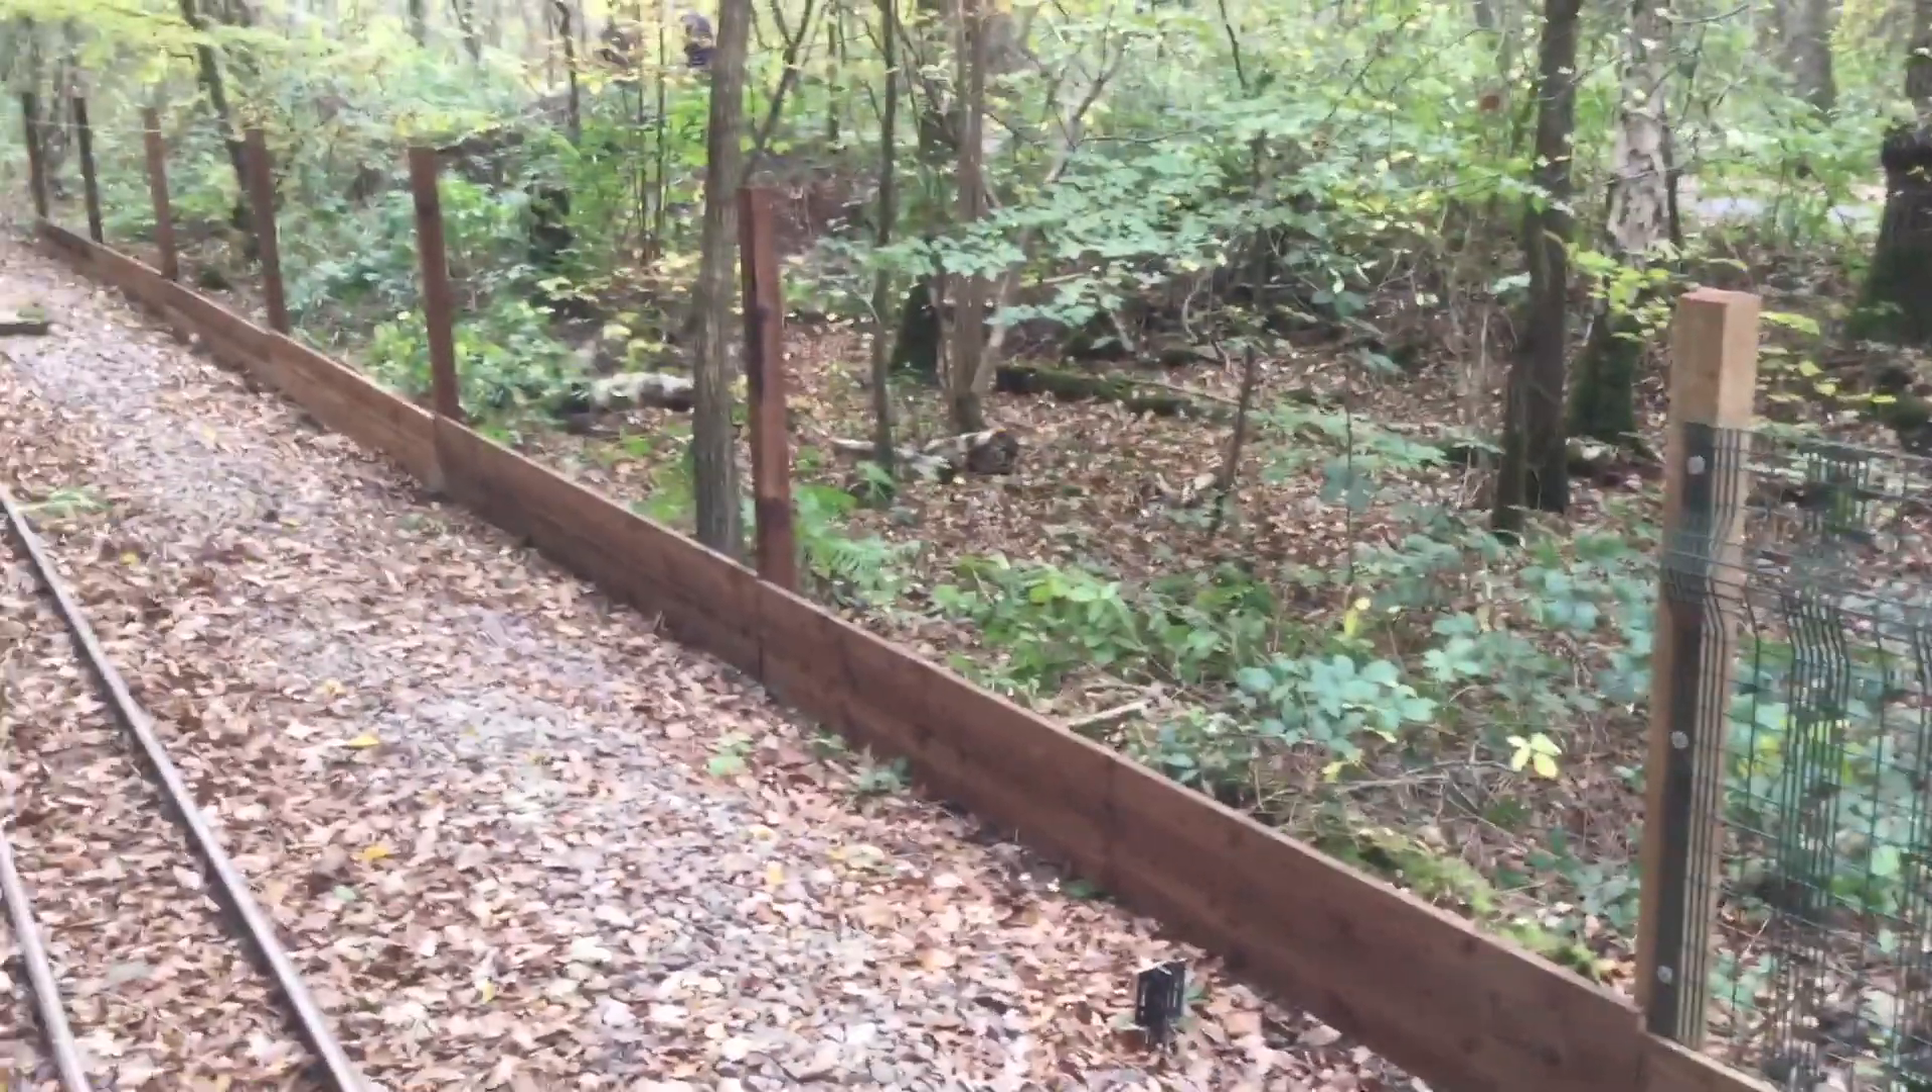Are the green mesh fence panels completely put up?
No.